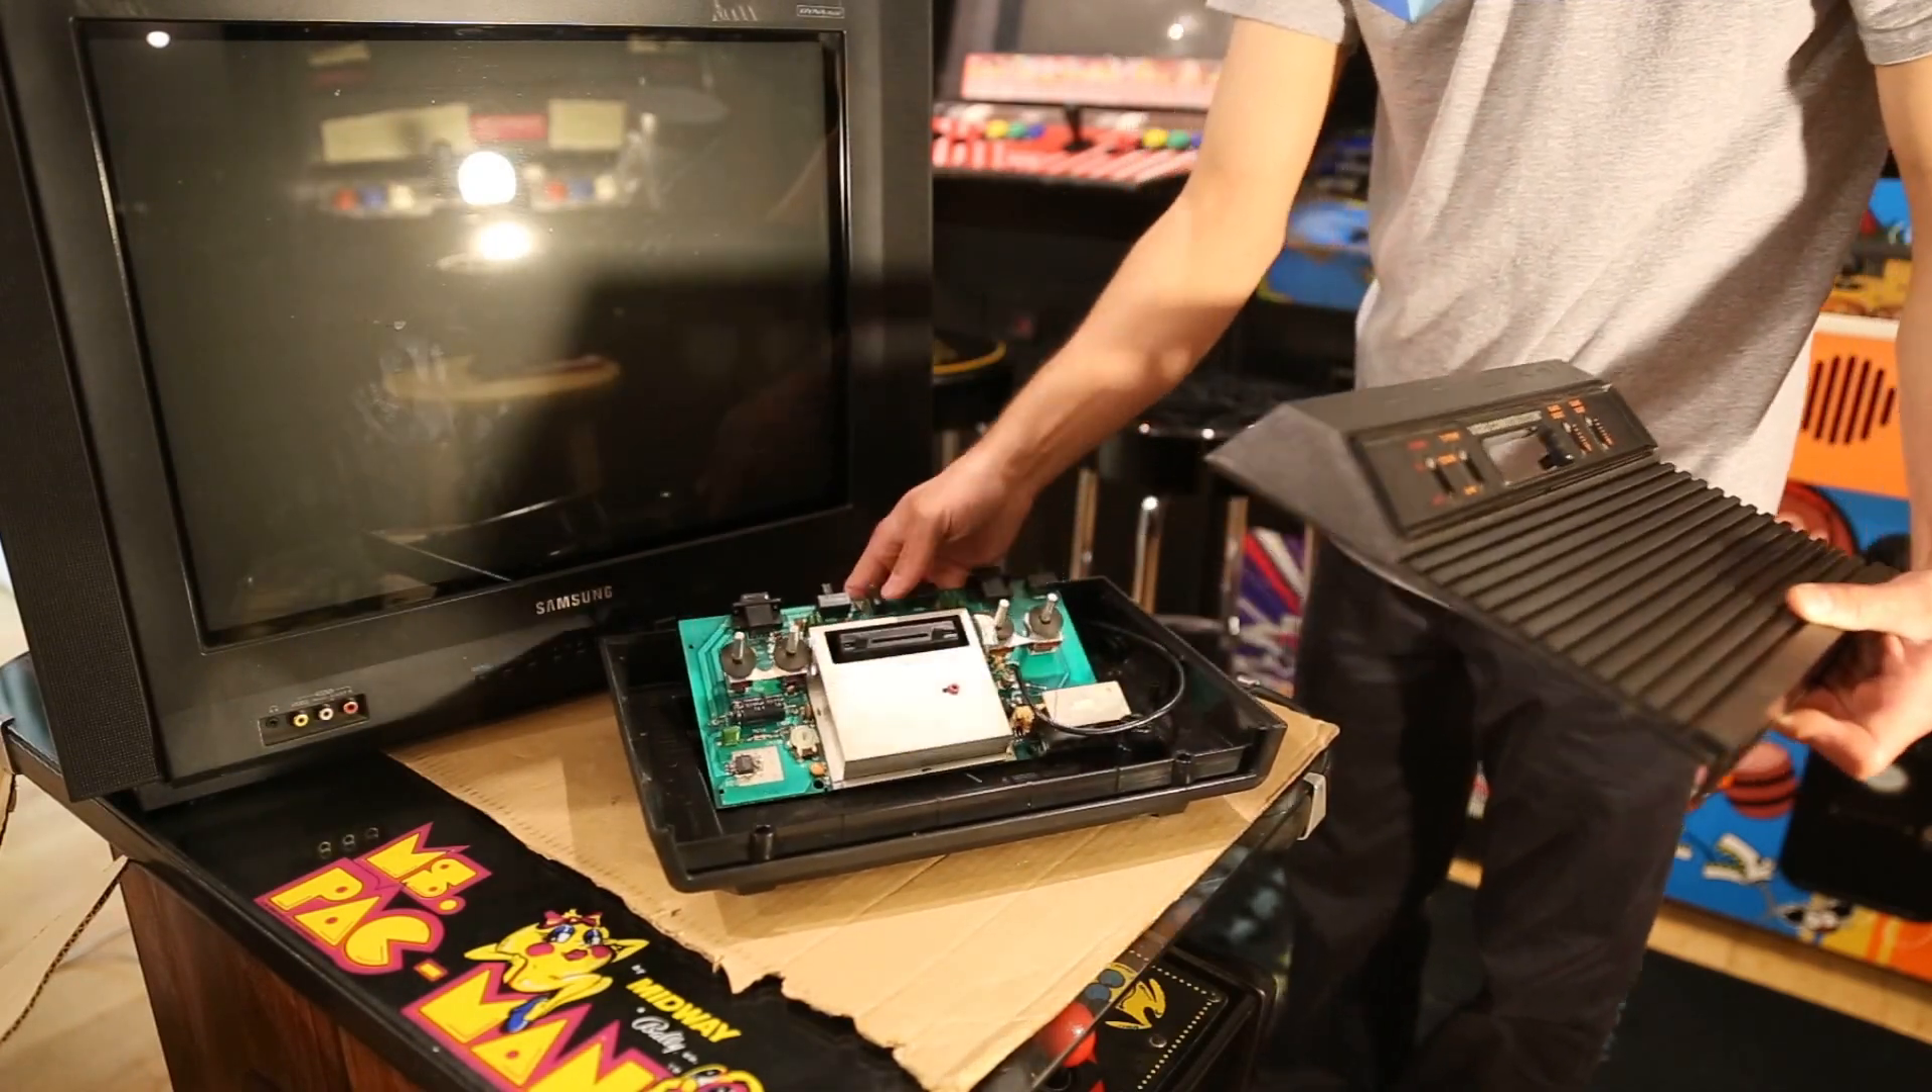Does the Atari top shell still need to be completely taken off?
No.